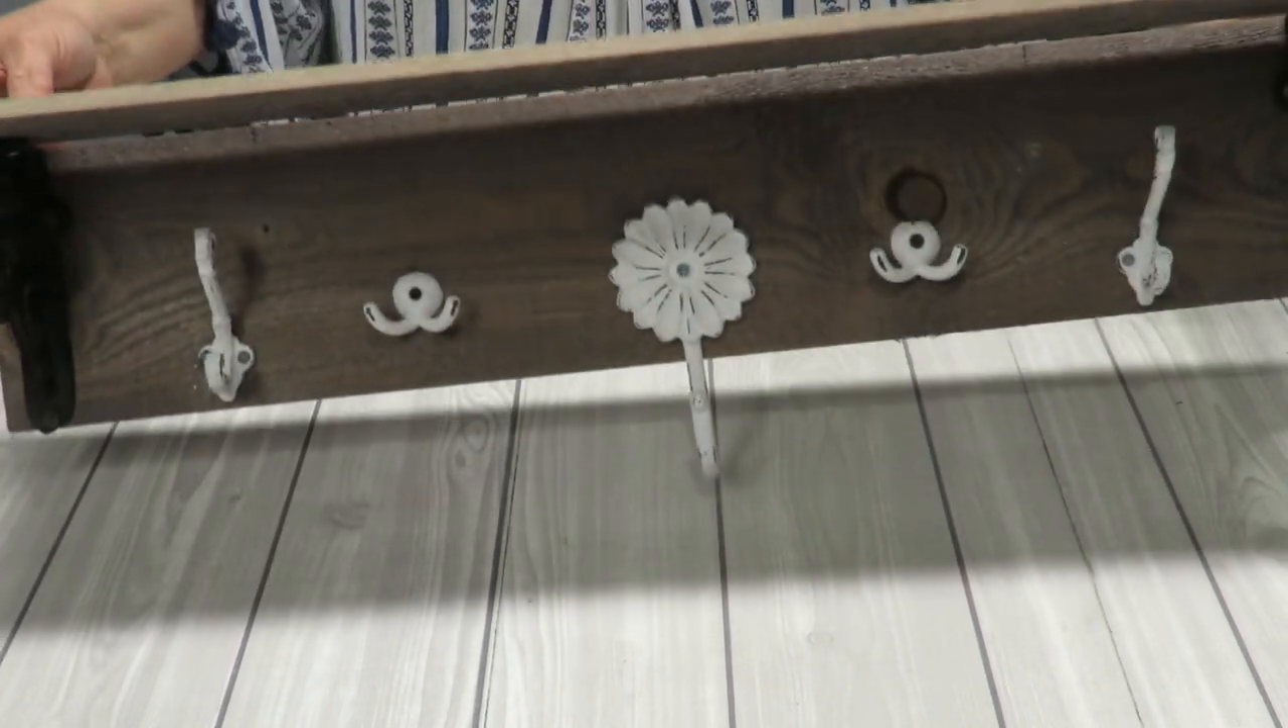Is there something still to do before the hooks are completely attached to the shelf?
No.